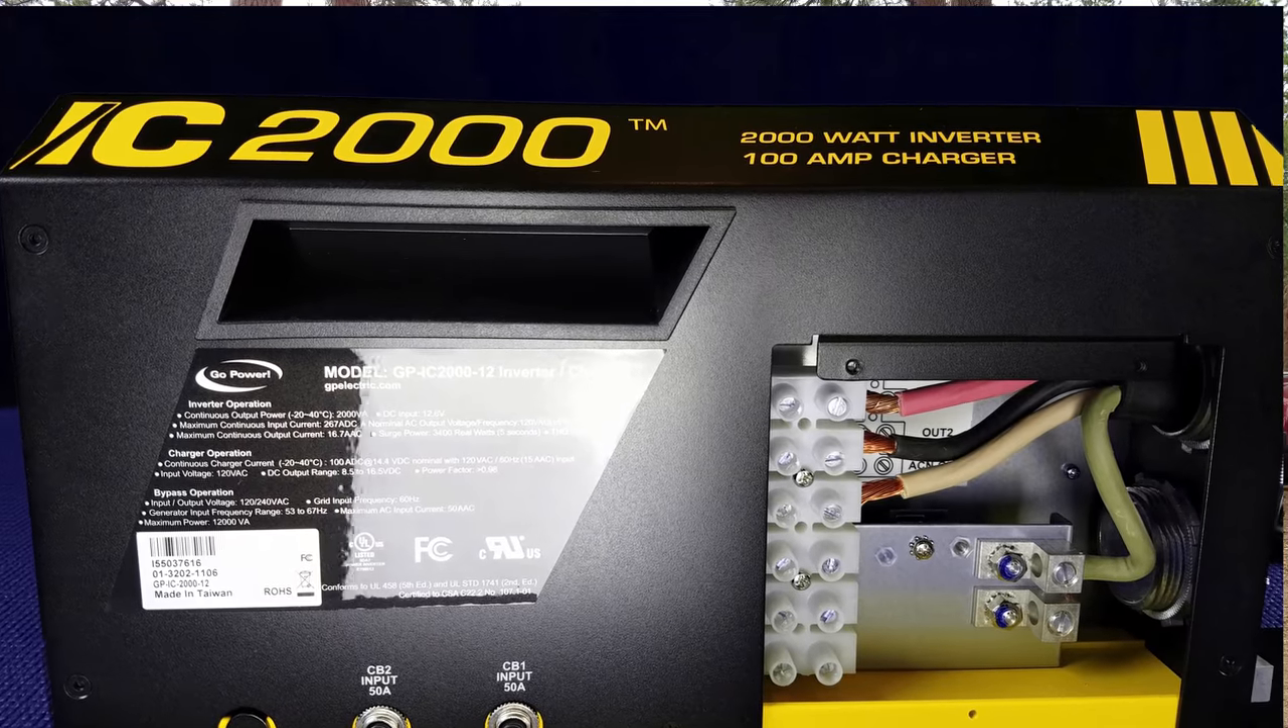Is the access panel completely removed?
Yes.